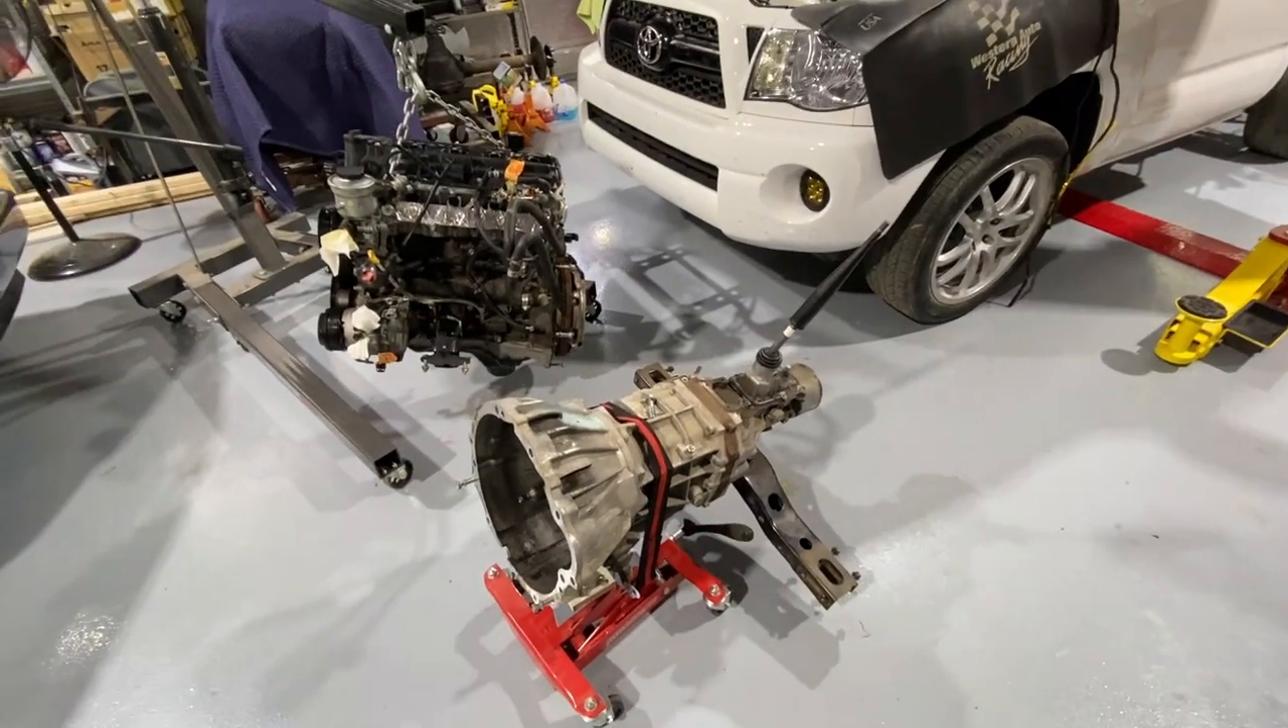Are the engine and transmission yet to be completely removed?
No.